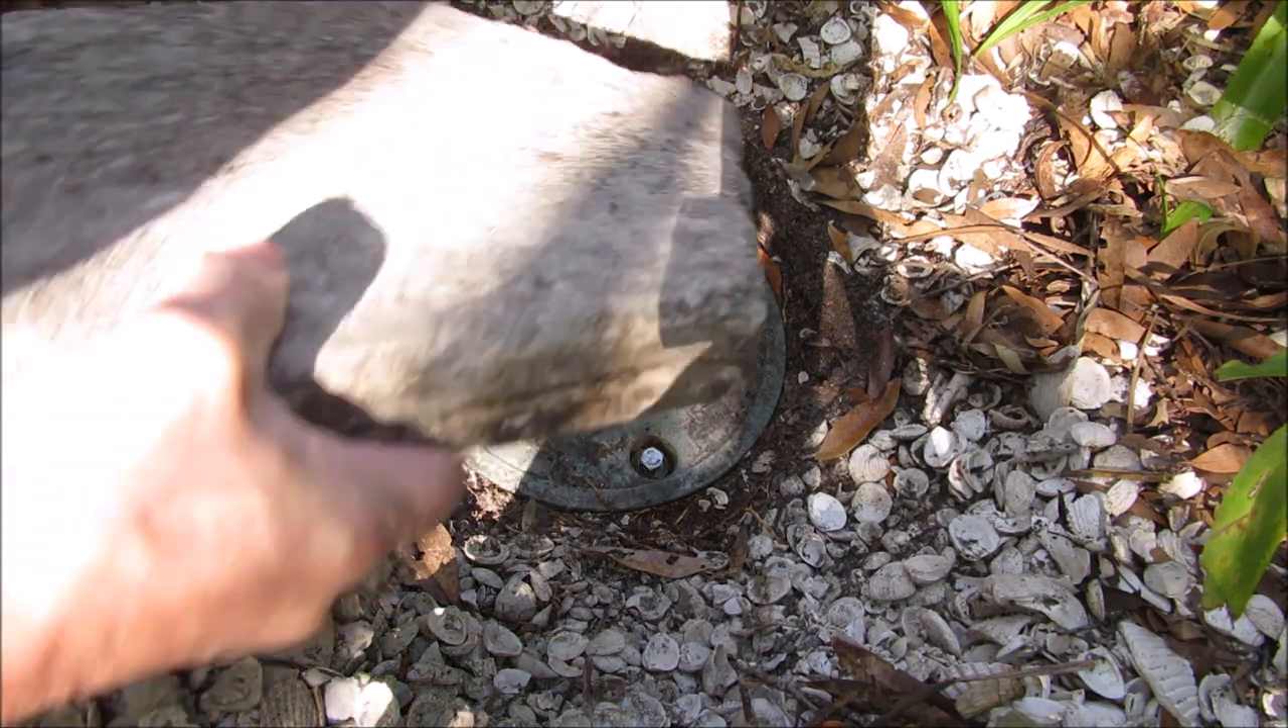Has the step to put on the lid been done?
Yes.